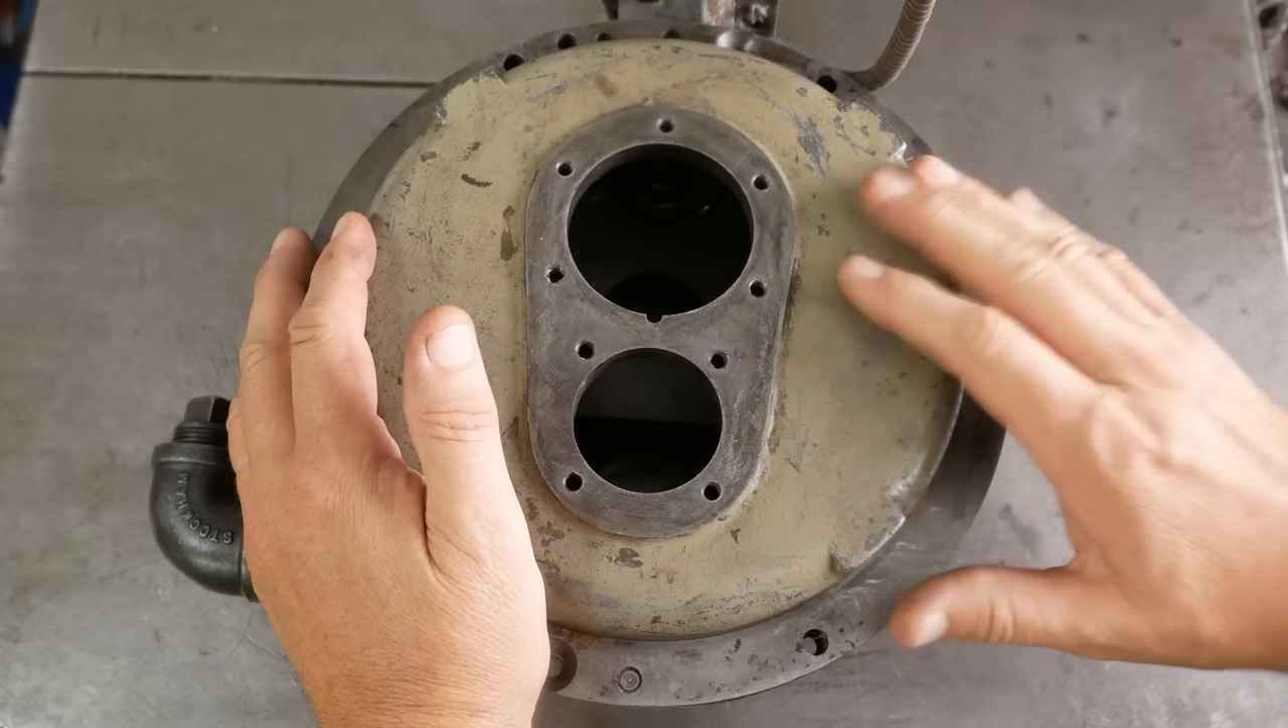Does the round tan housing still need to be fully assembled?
Yes.